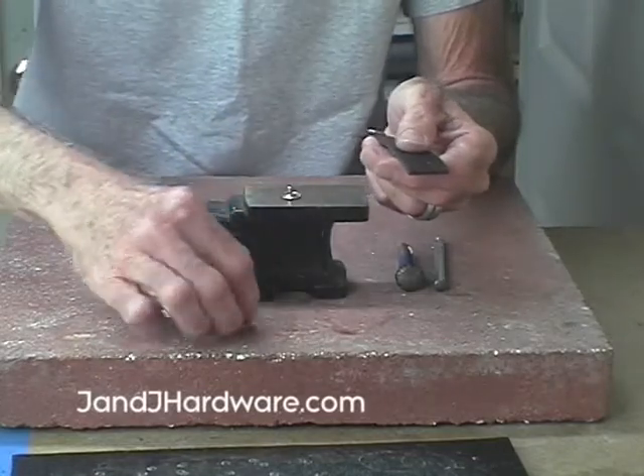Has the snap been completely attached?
No.